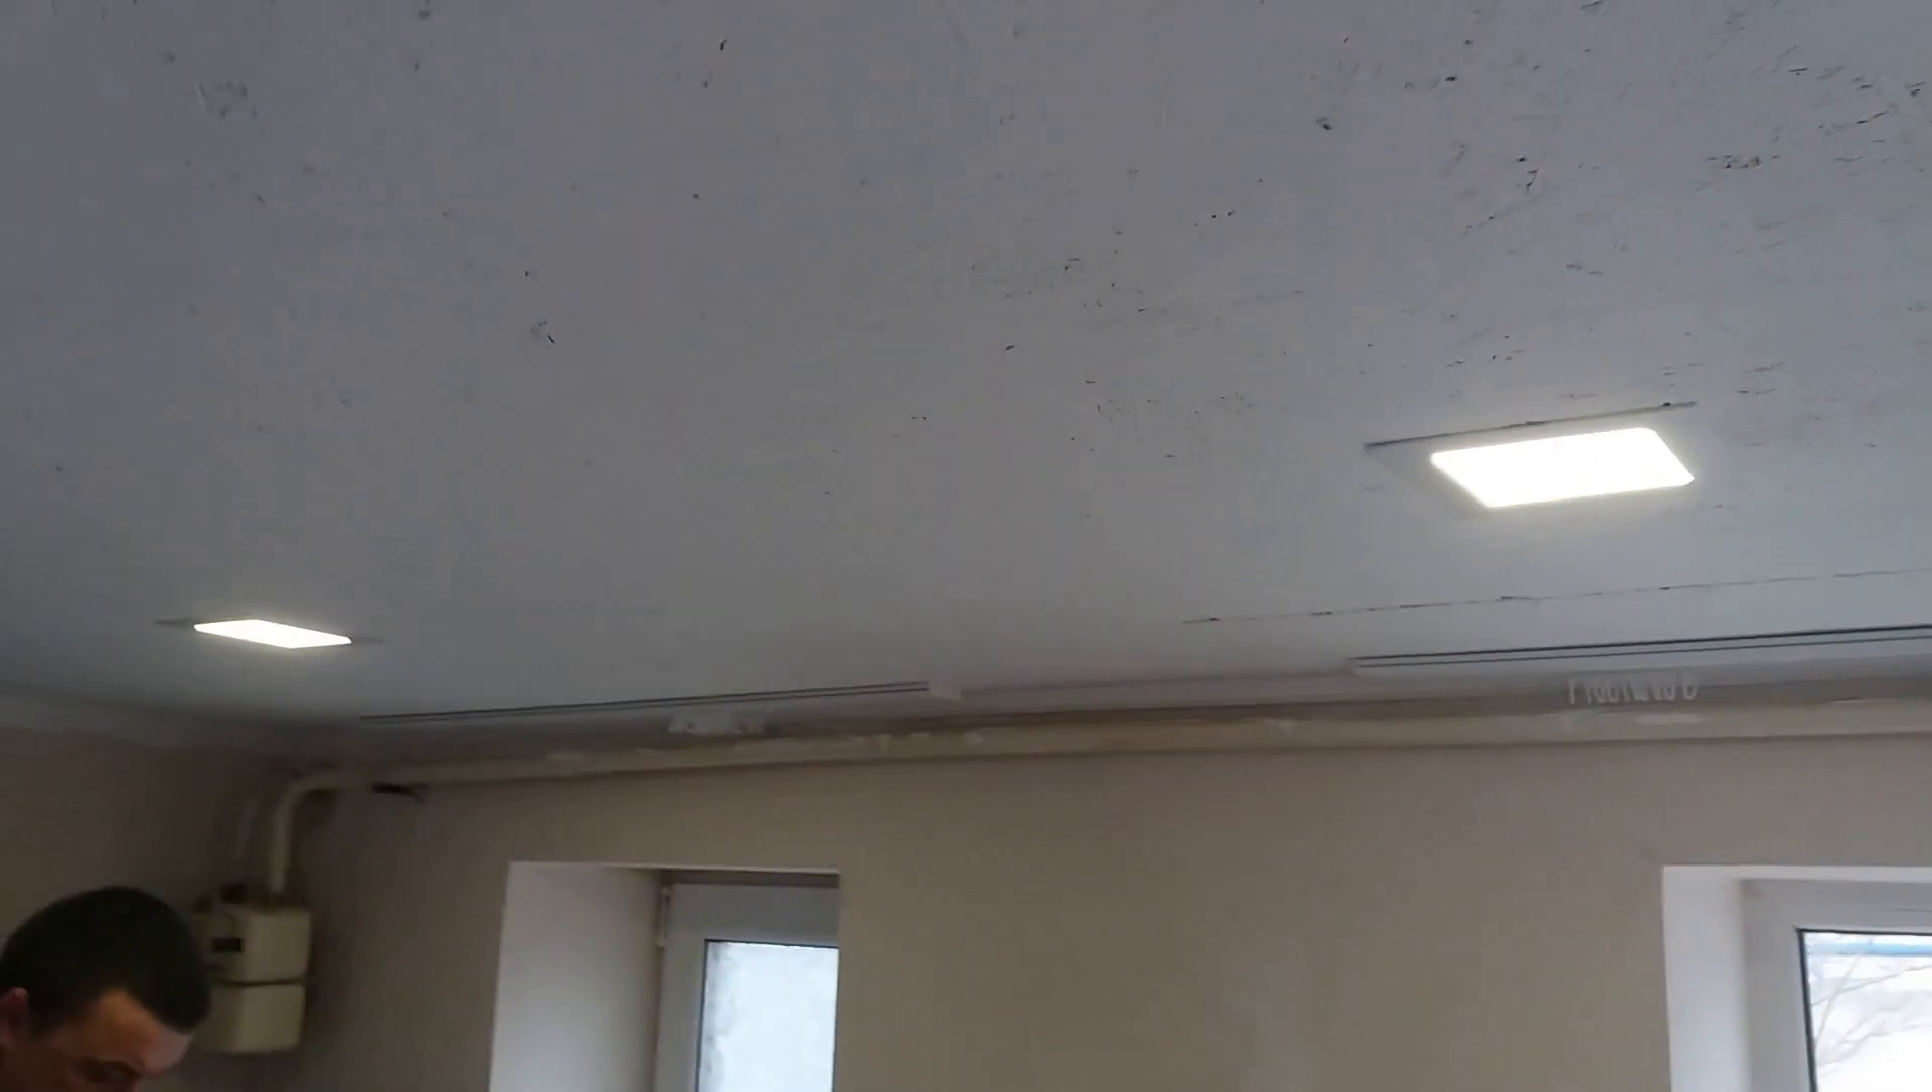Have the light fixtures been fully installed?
Yes.